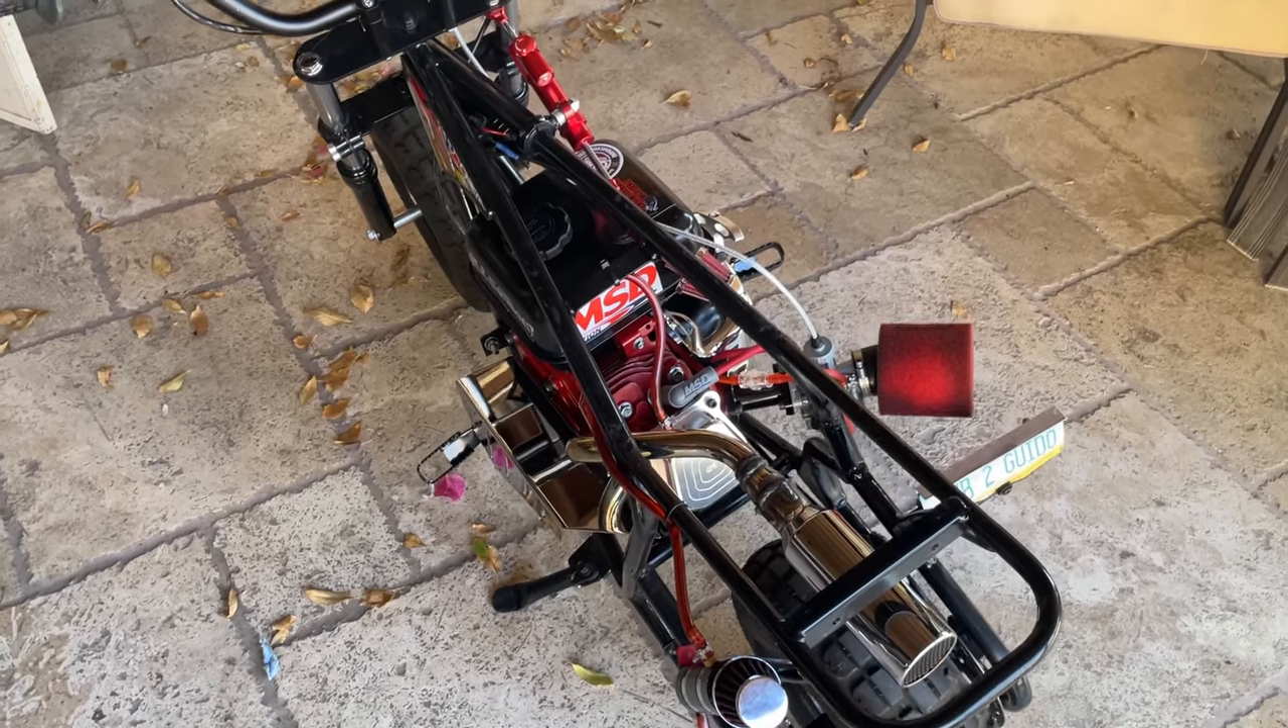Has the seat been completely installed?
No.